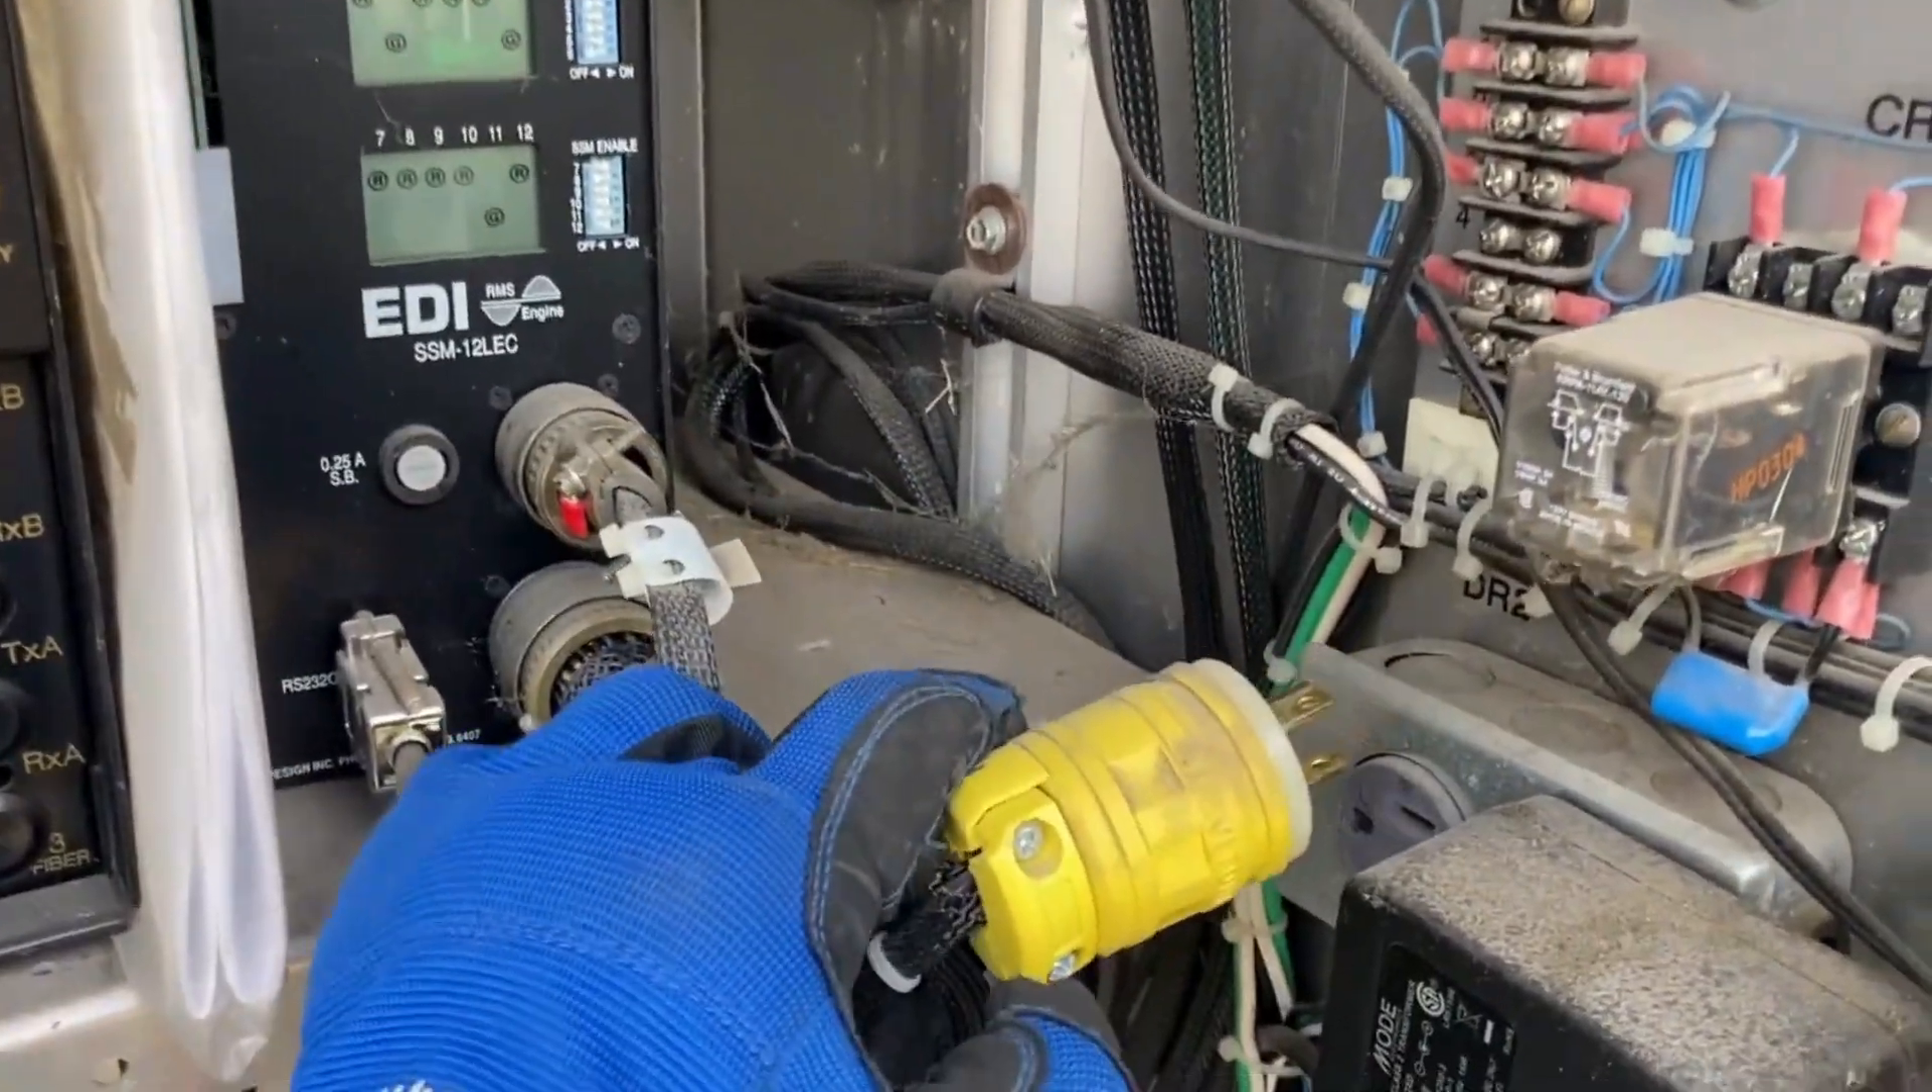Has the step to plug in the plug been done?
No.